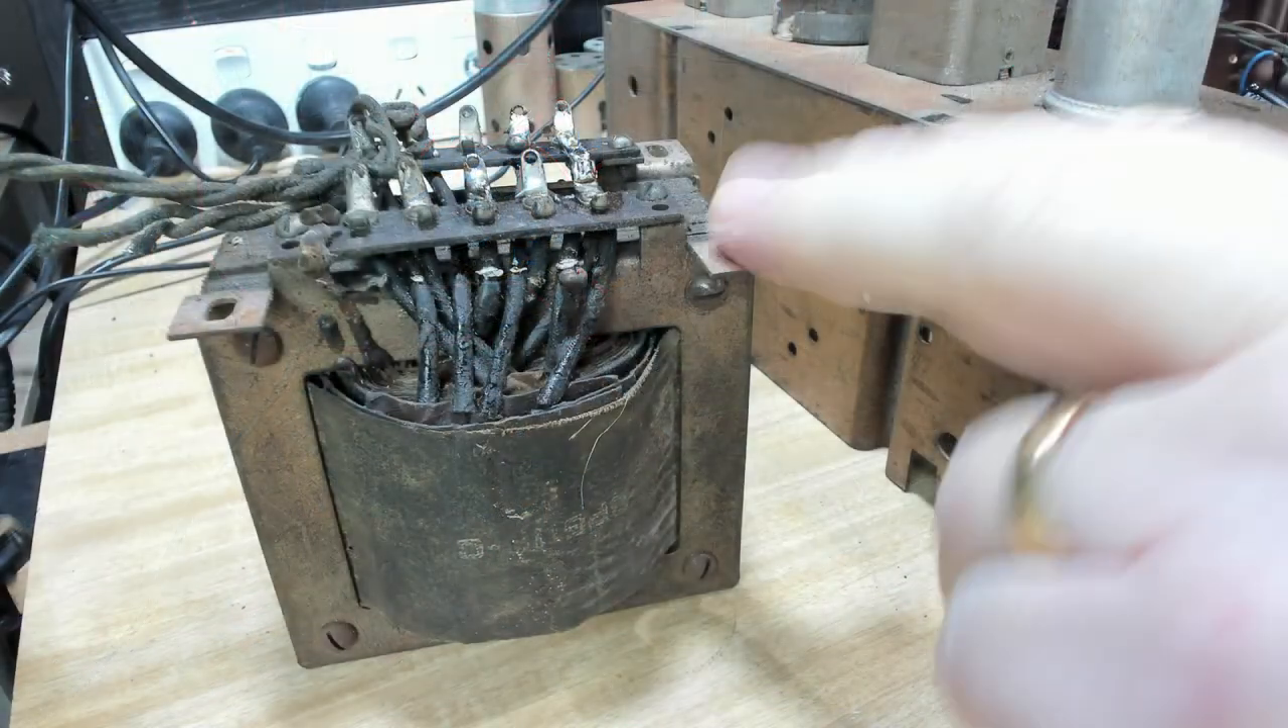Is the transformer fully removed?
Yes.